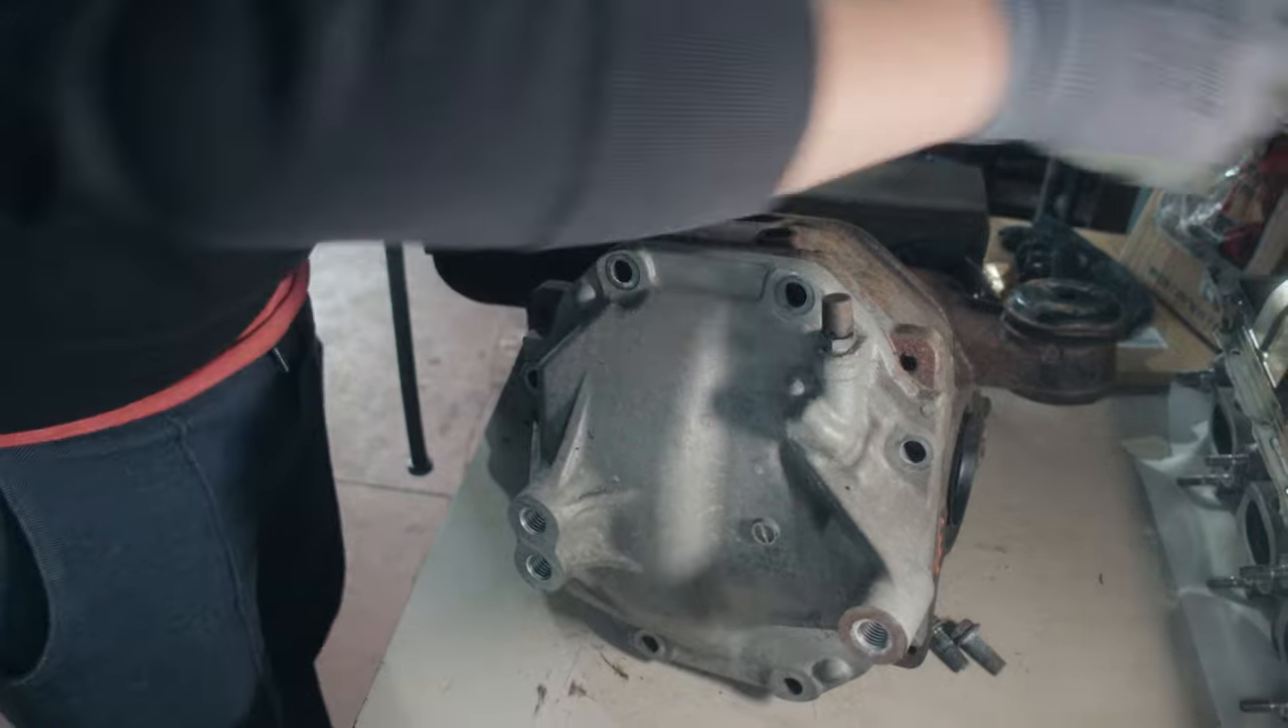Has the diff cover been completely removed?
No.